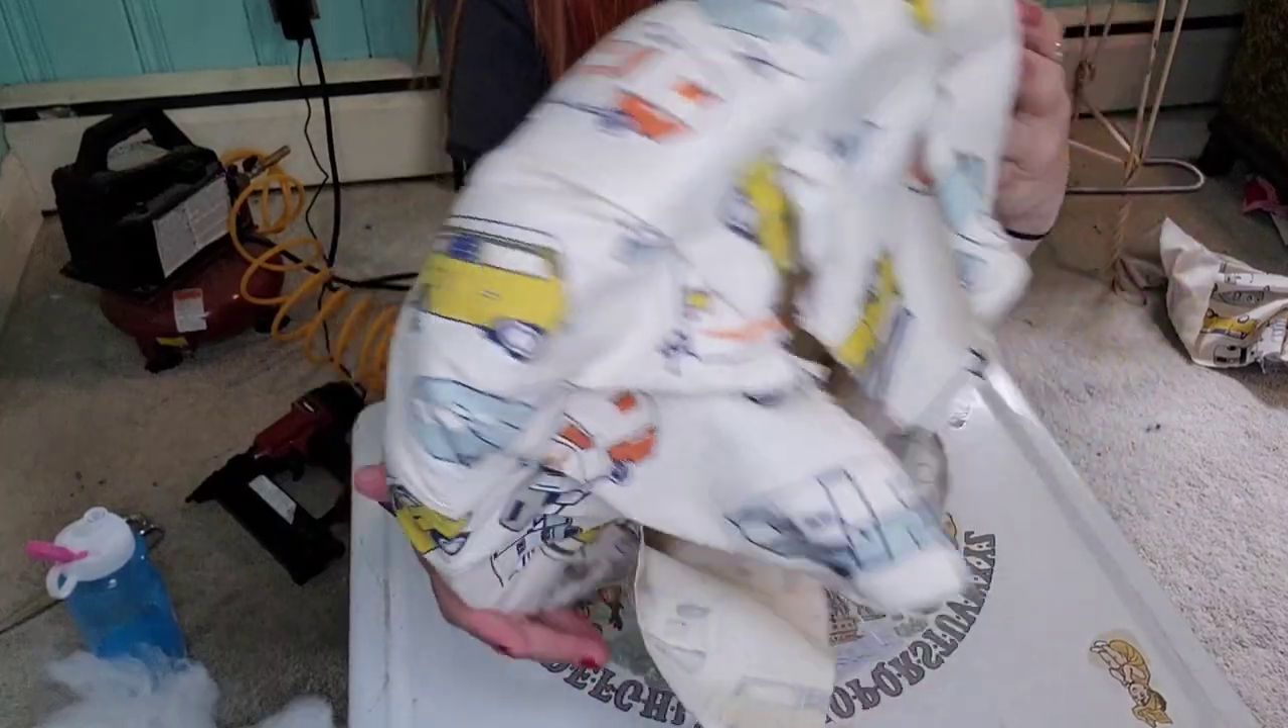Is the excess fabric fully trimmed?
No.